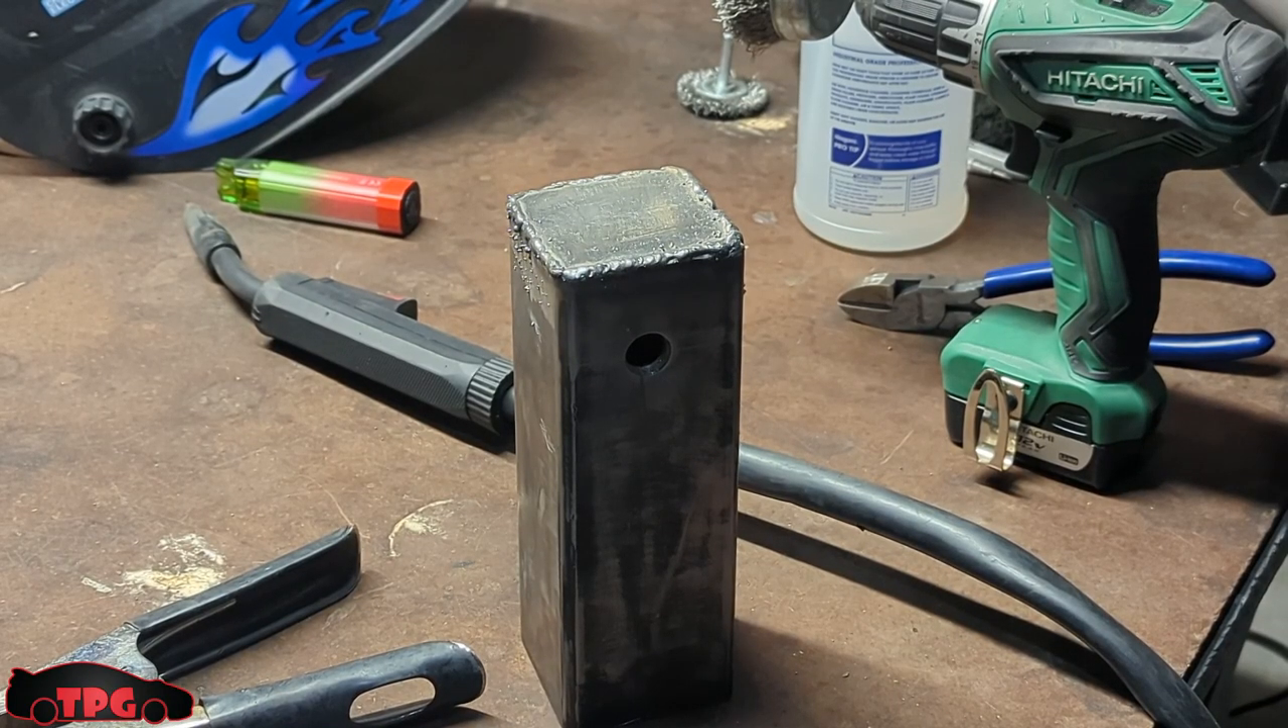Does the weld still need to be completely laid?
No.